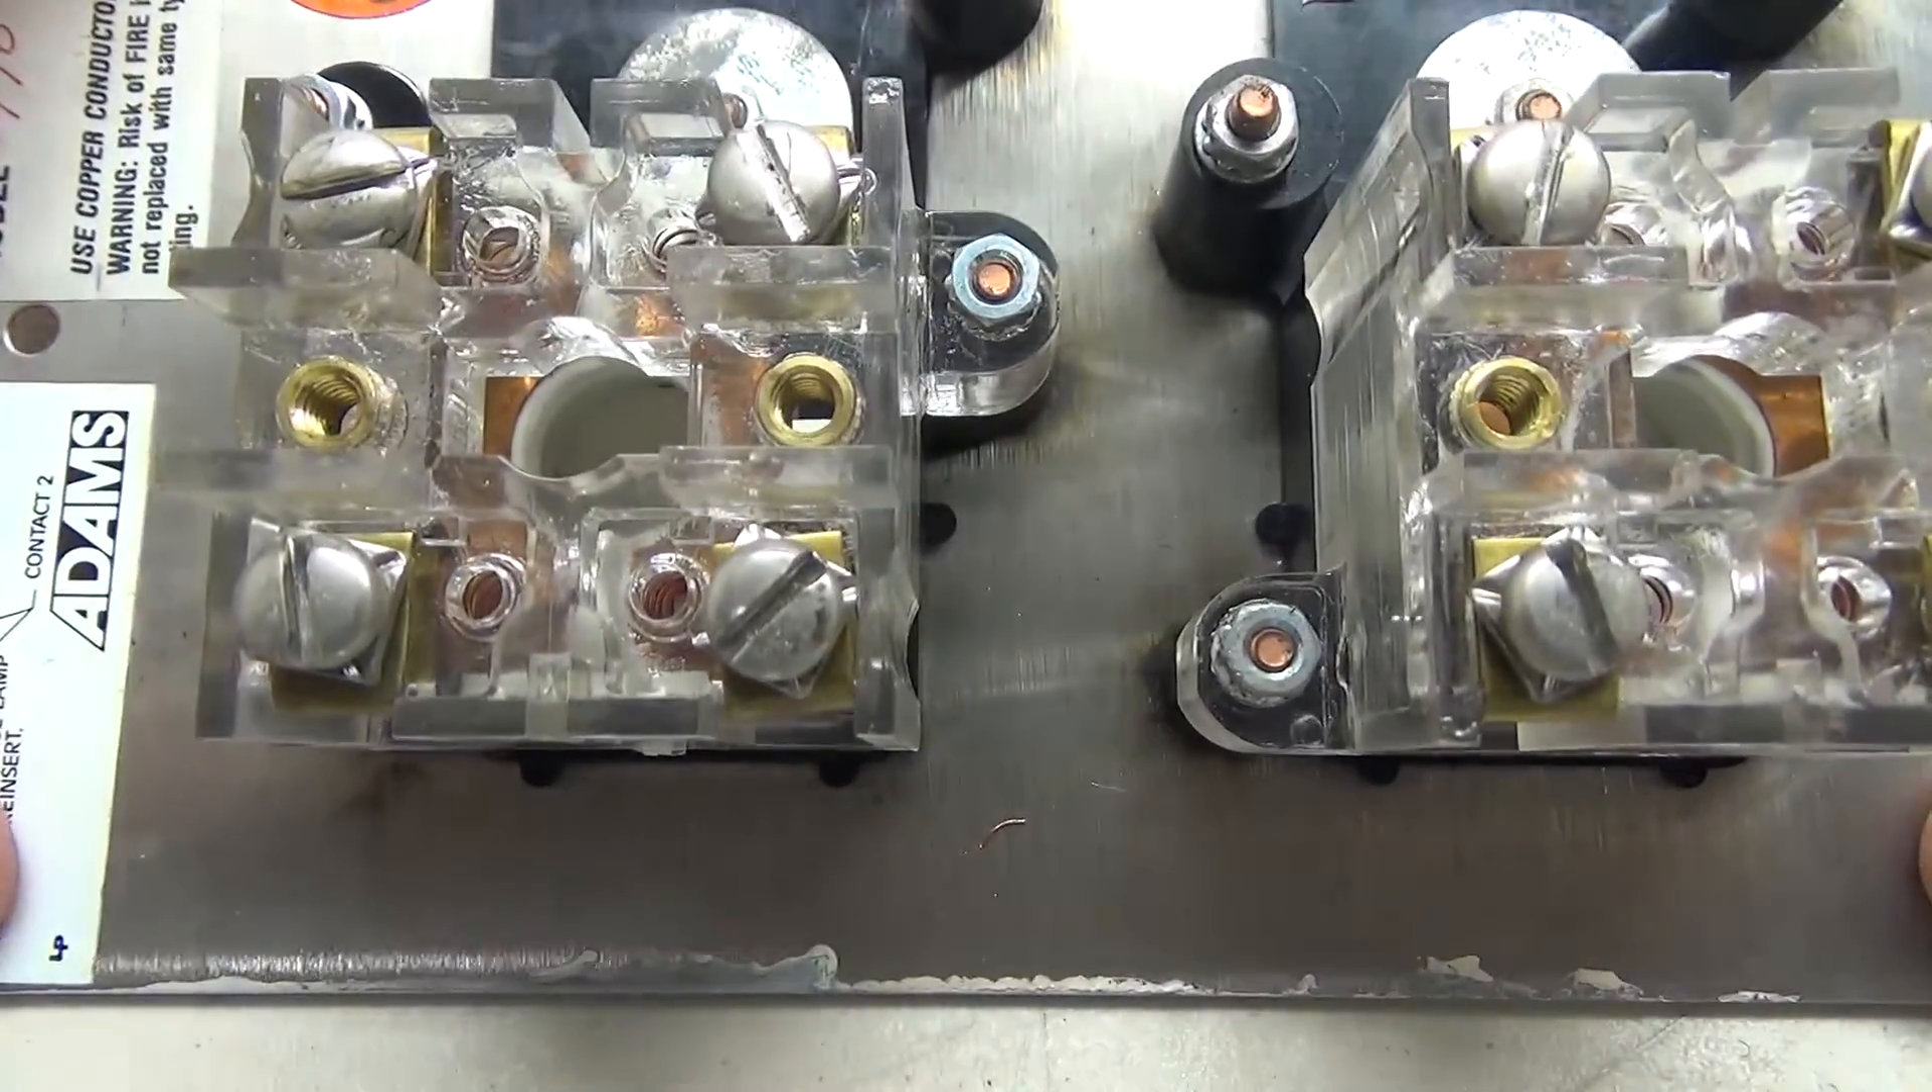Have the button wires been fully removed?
Yes.